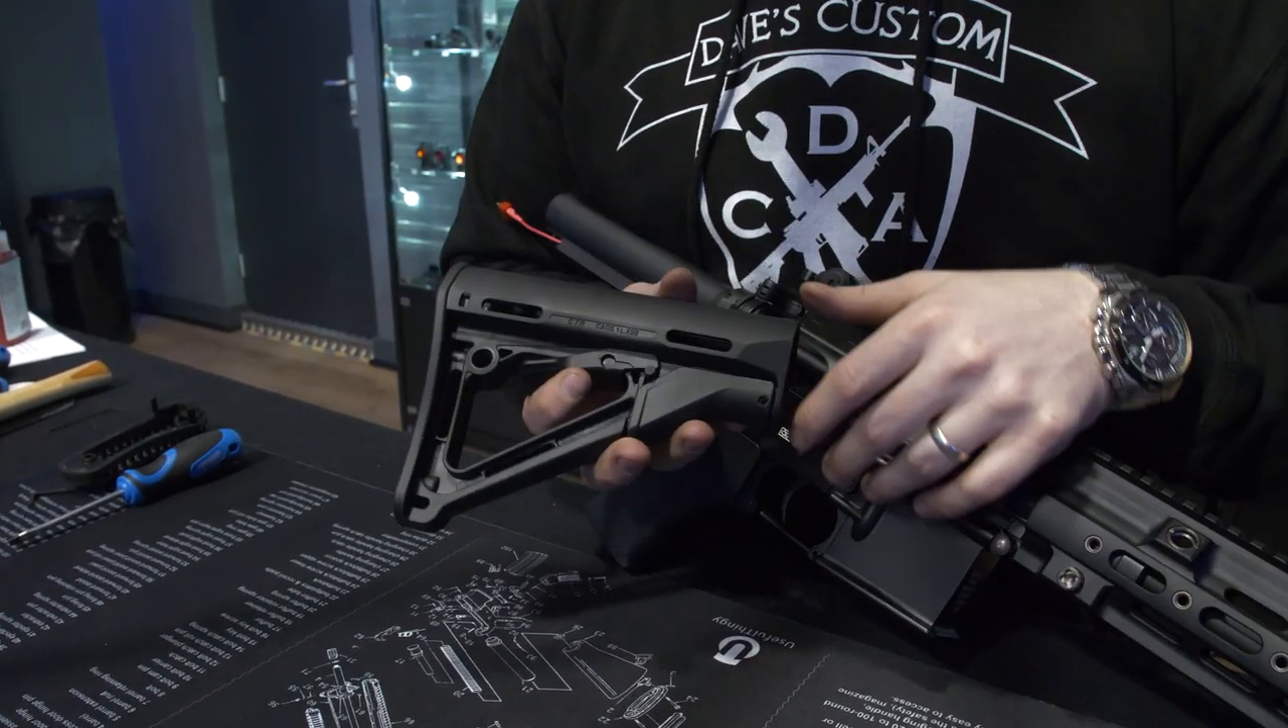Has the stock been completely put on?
No.